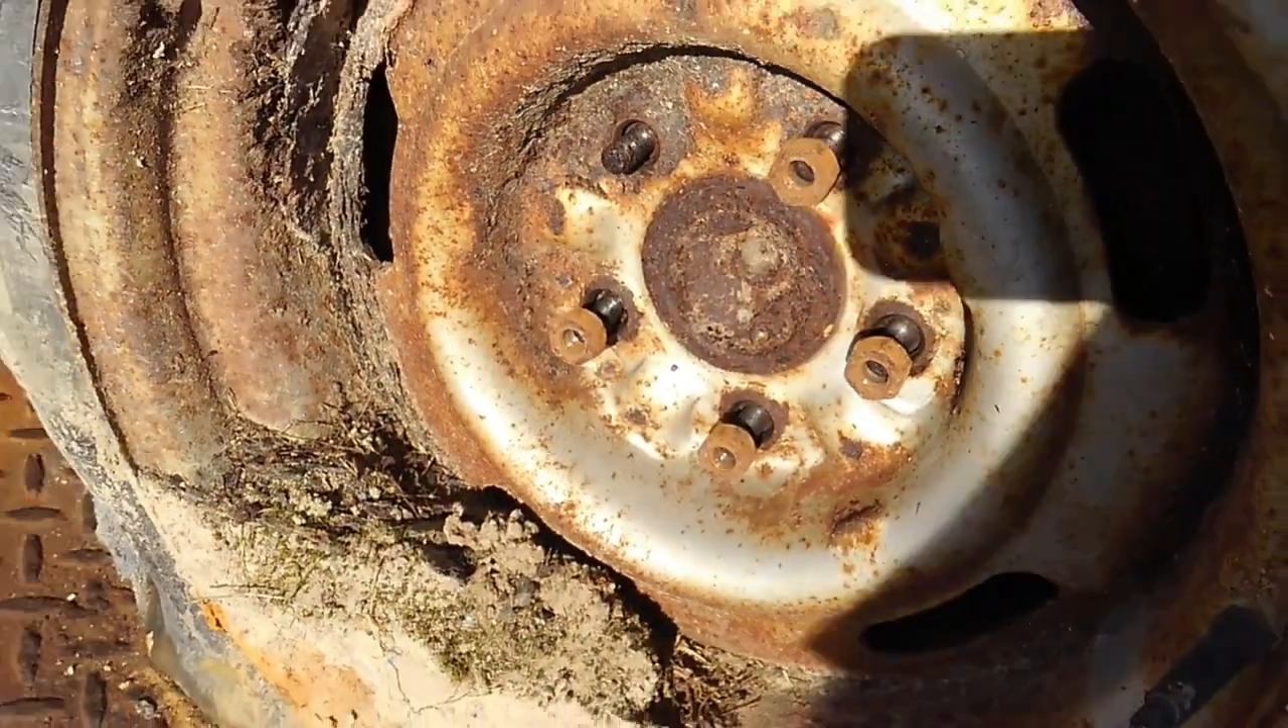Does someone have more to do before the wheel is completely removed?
Yes.